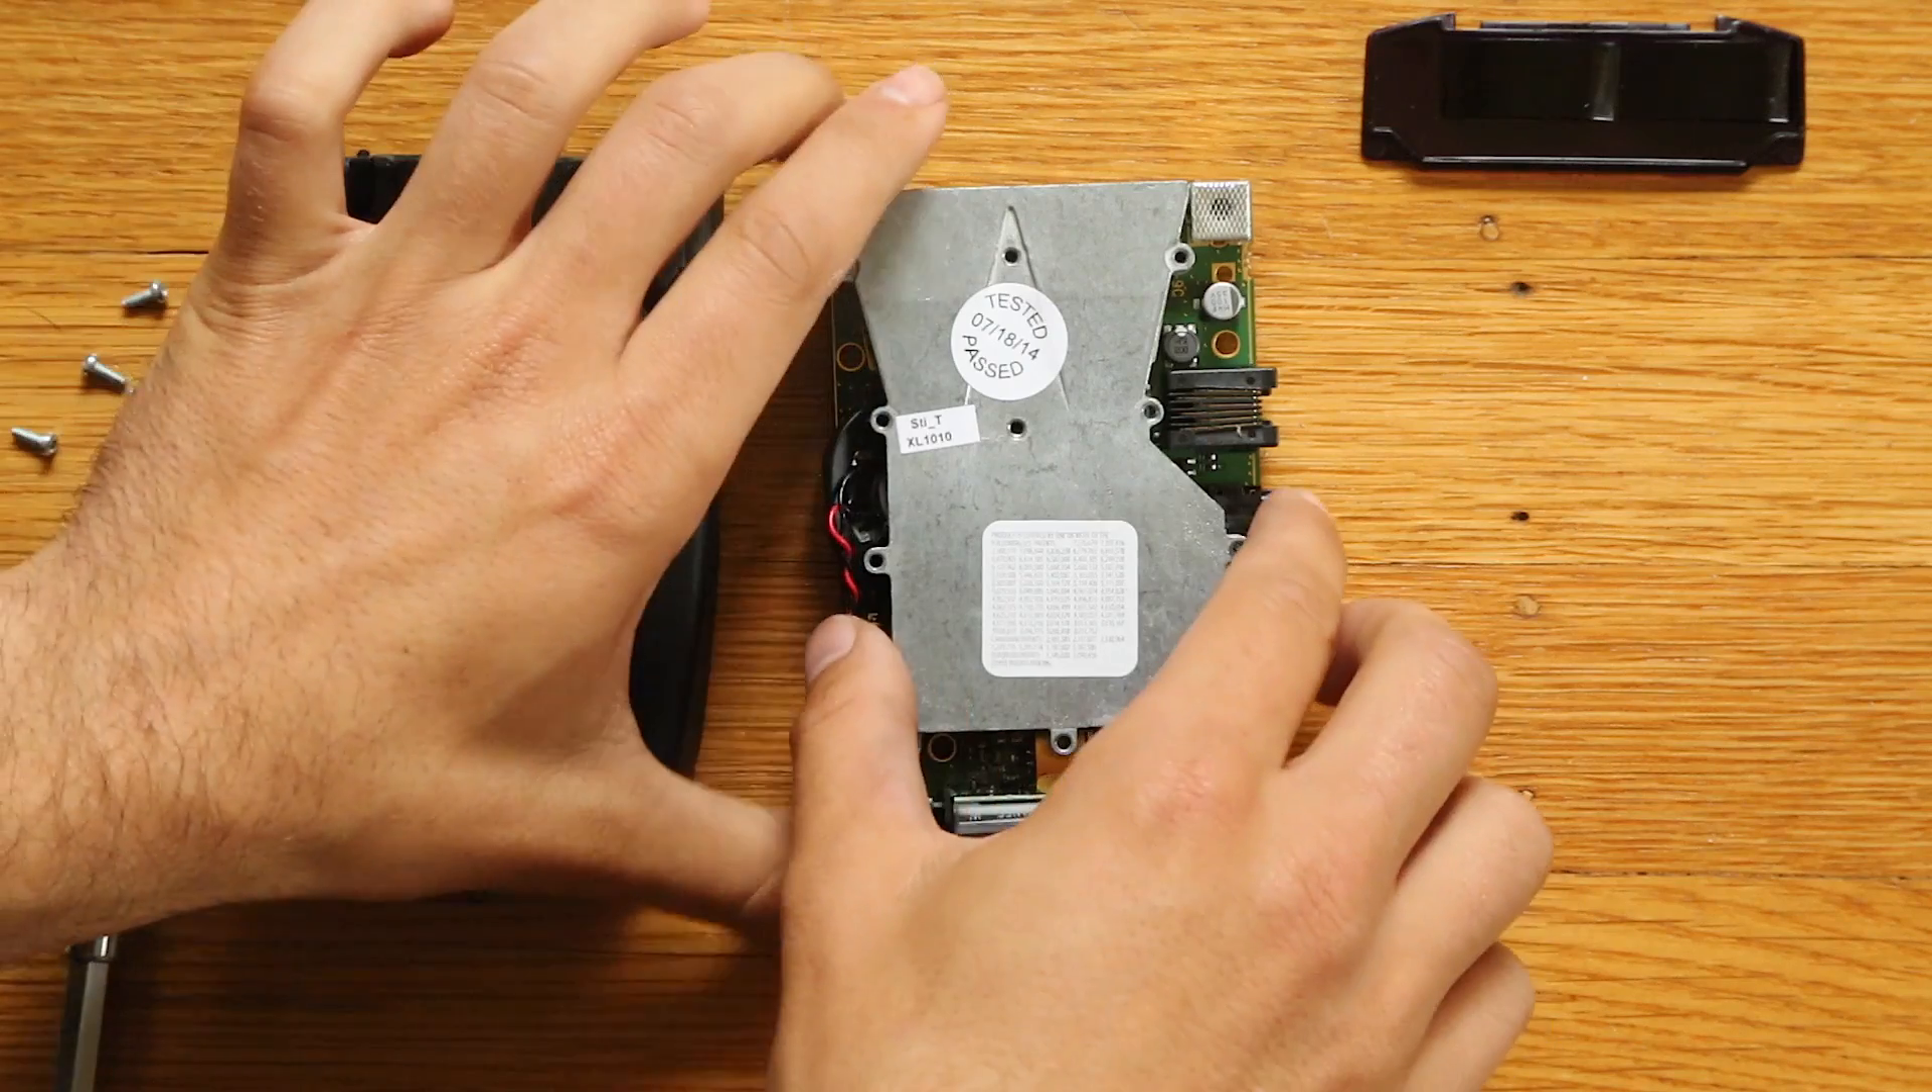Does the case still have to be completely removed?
No.